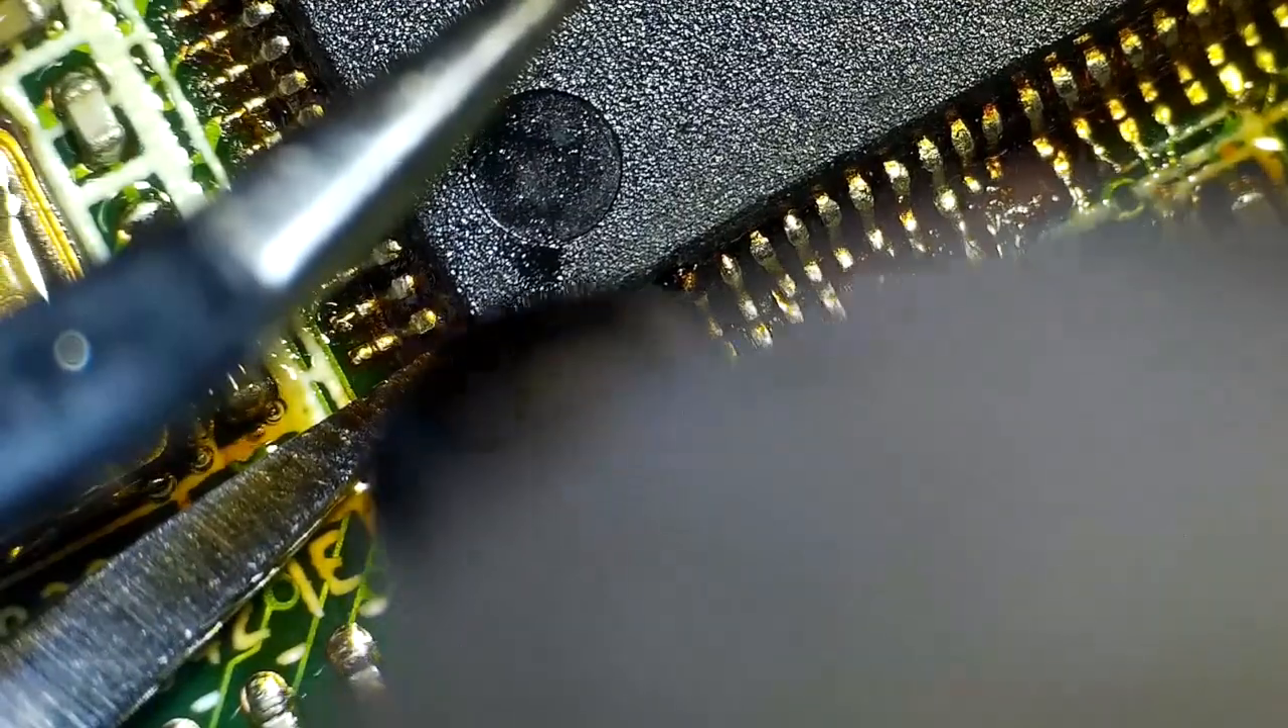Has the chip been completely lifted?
No.